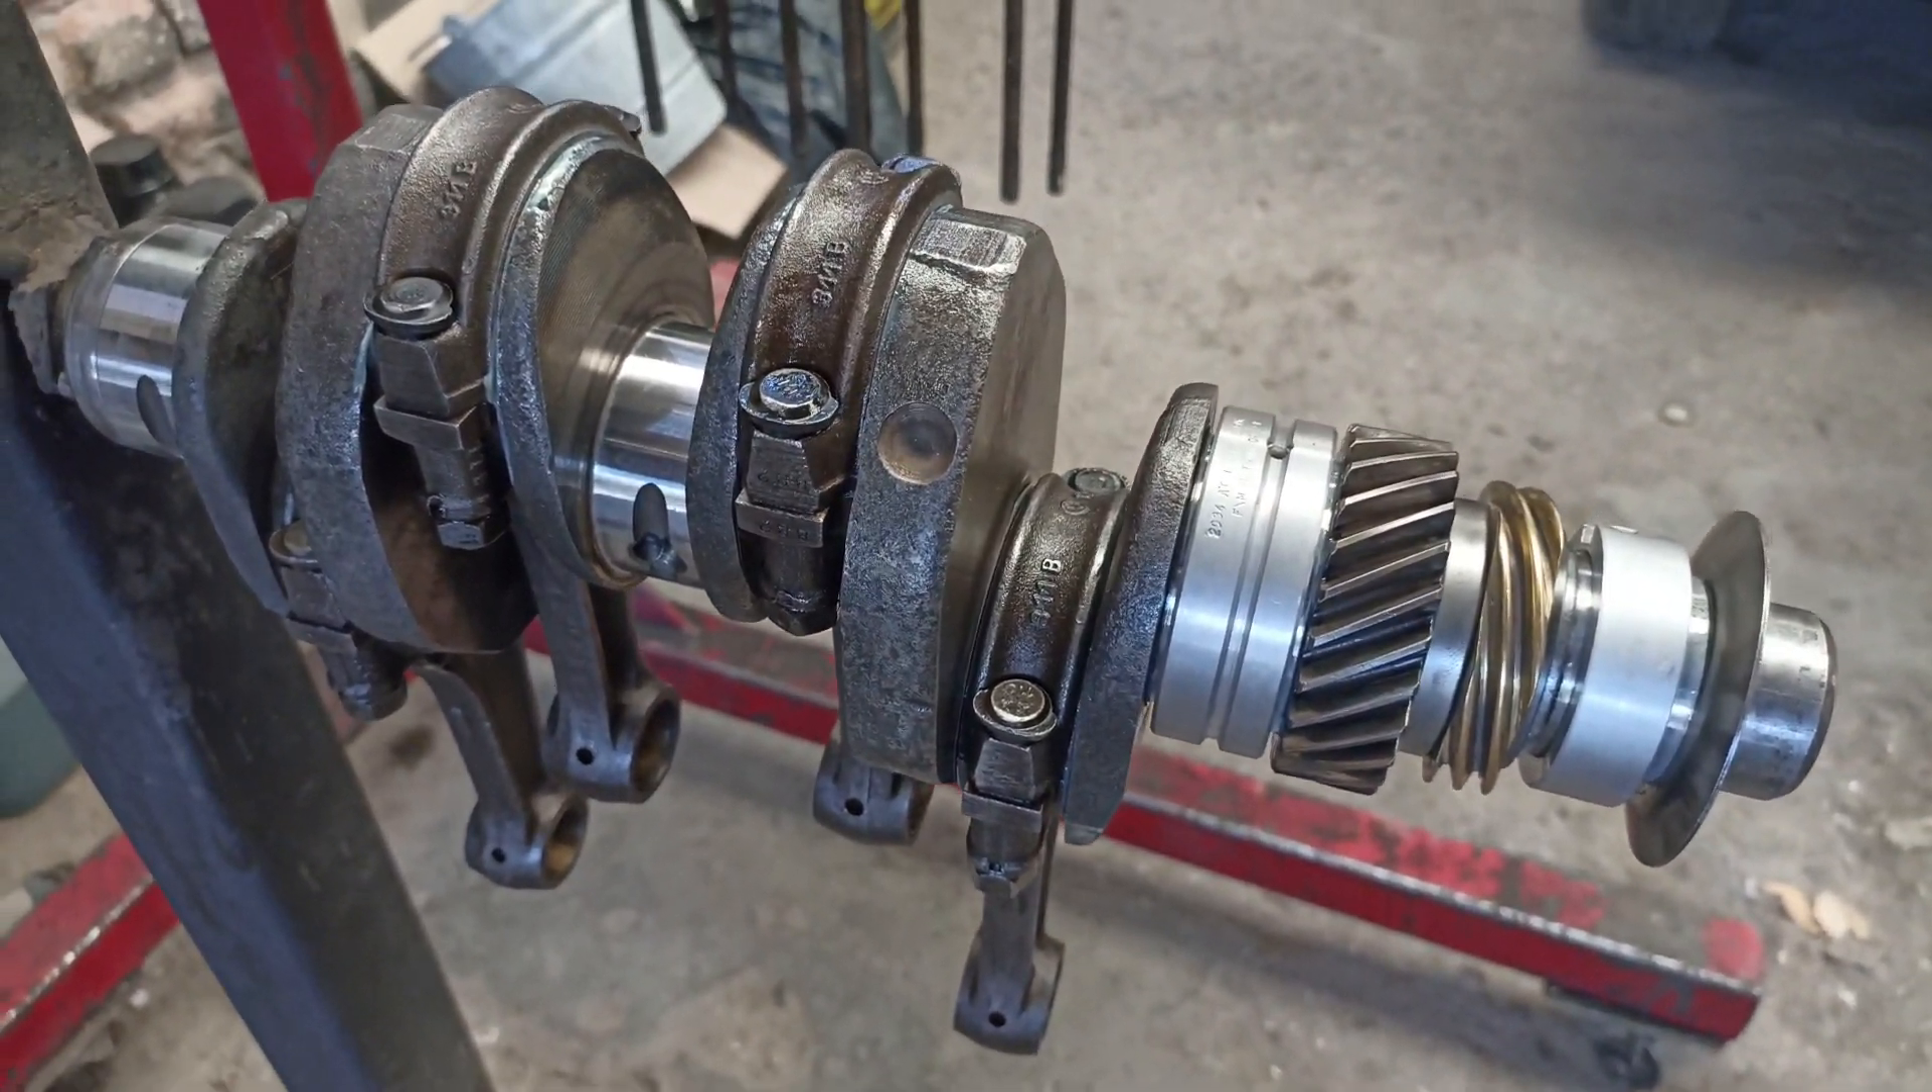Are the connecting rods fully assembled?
Yes.